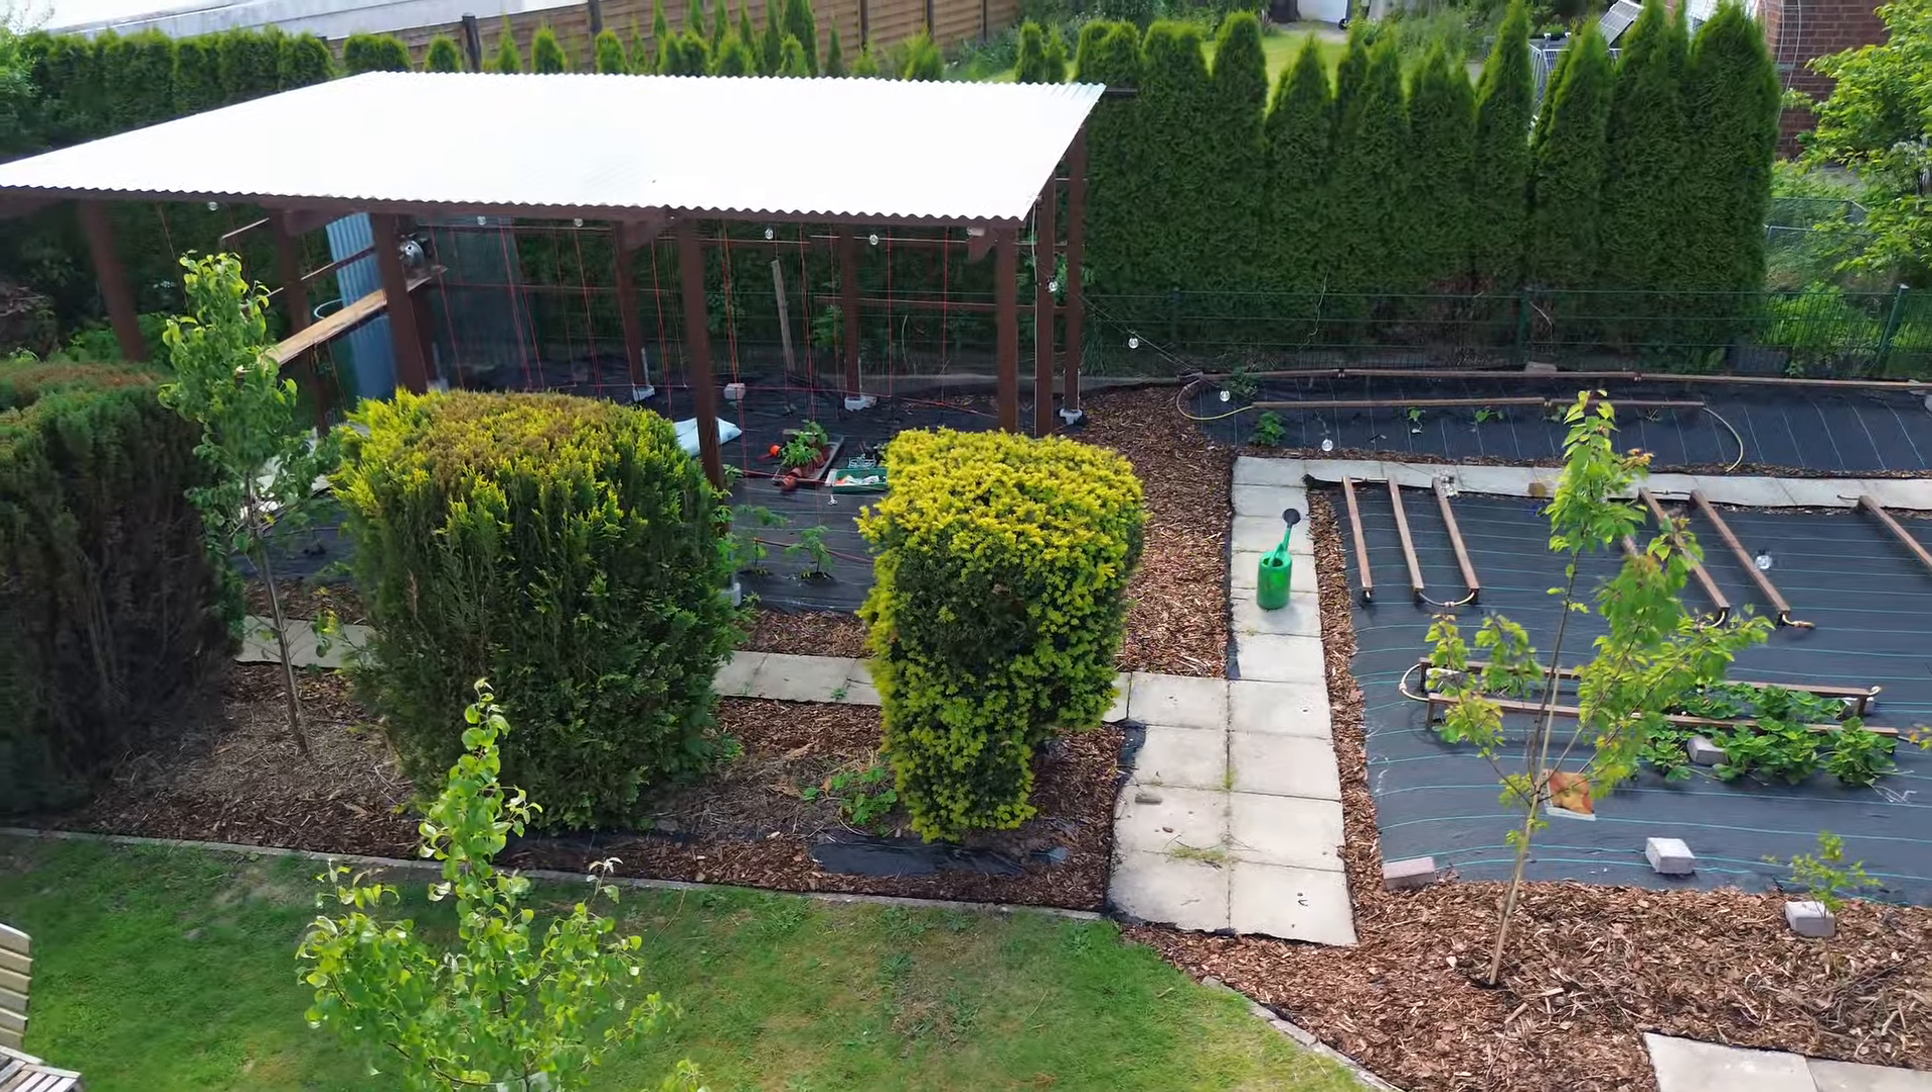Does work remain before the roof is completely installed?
No.